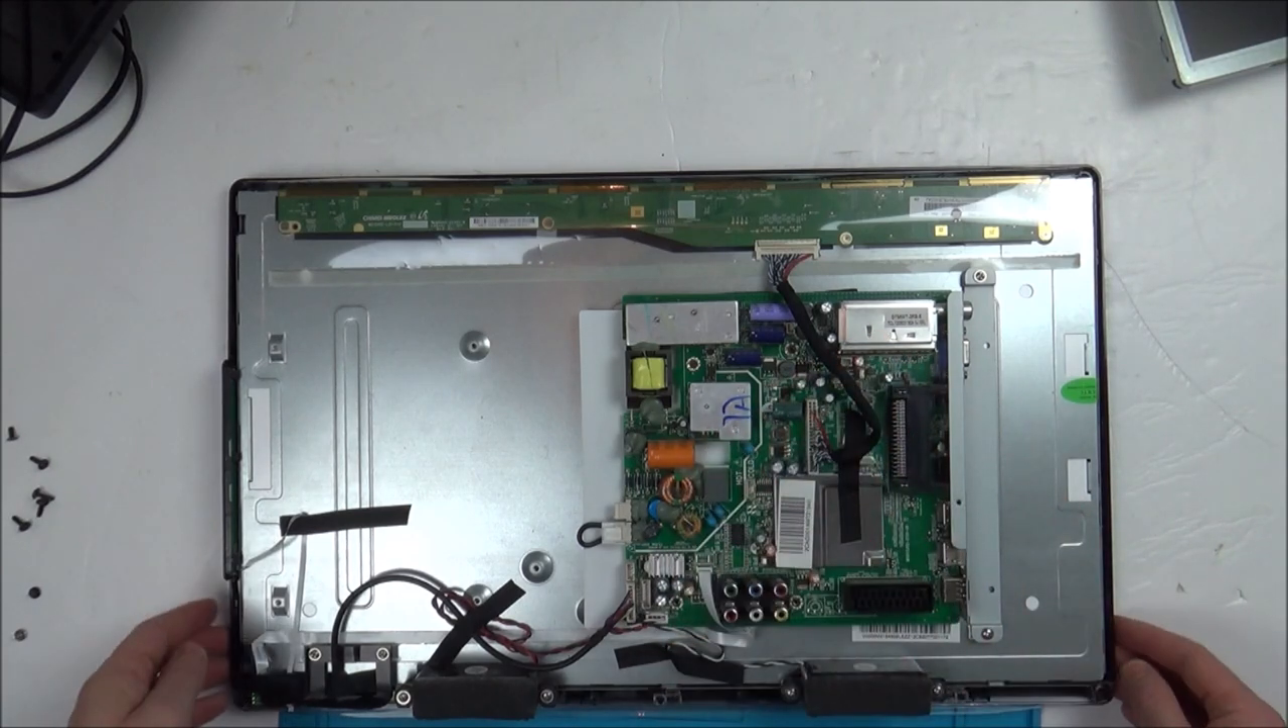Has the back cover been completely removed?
Yes.